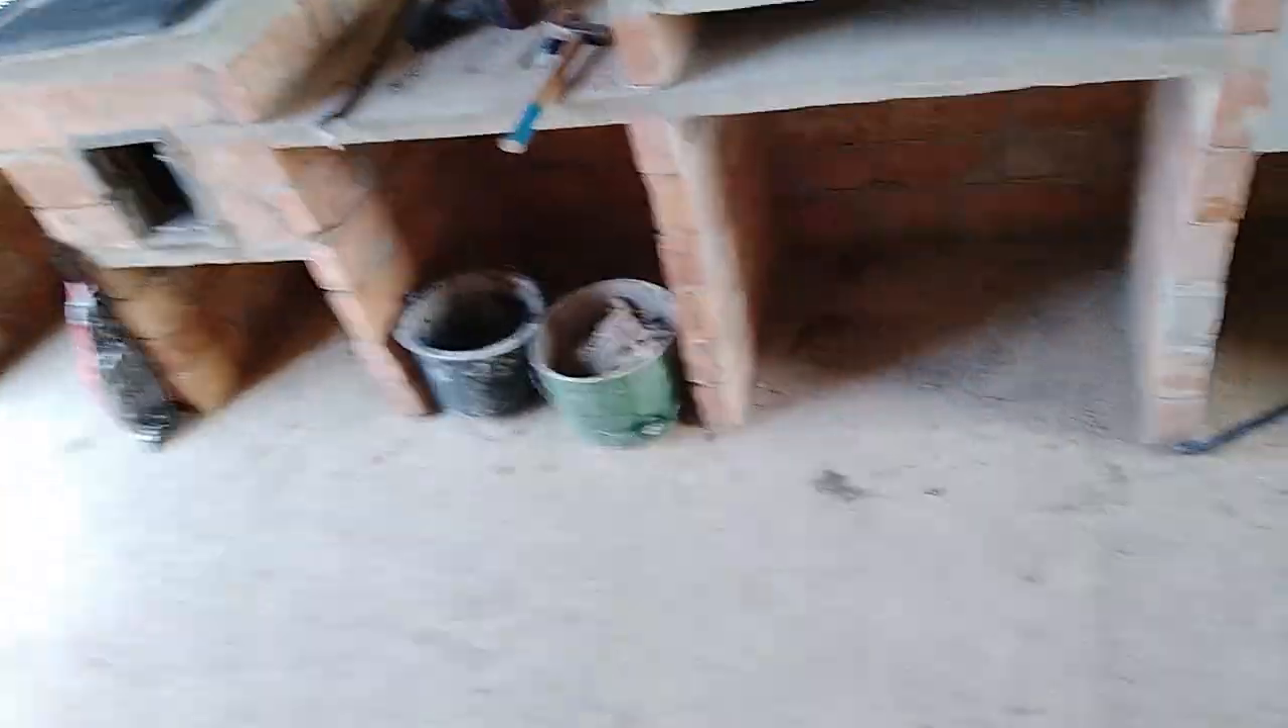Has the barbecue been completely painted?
No.